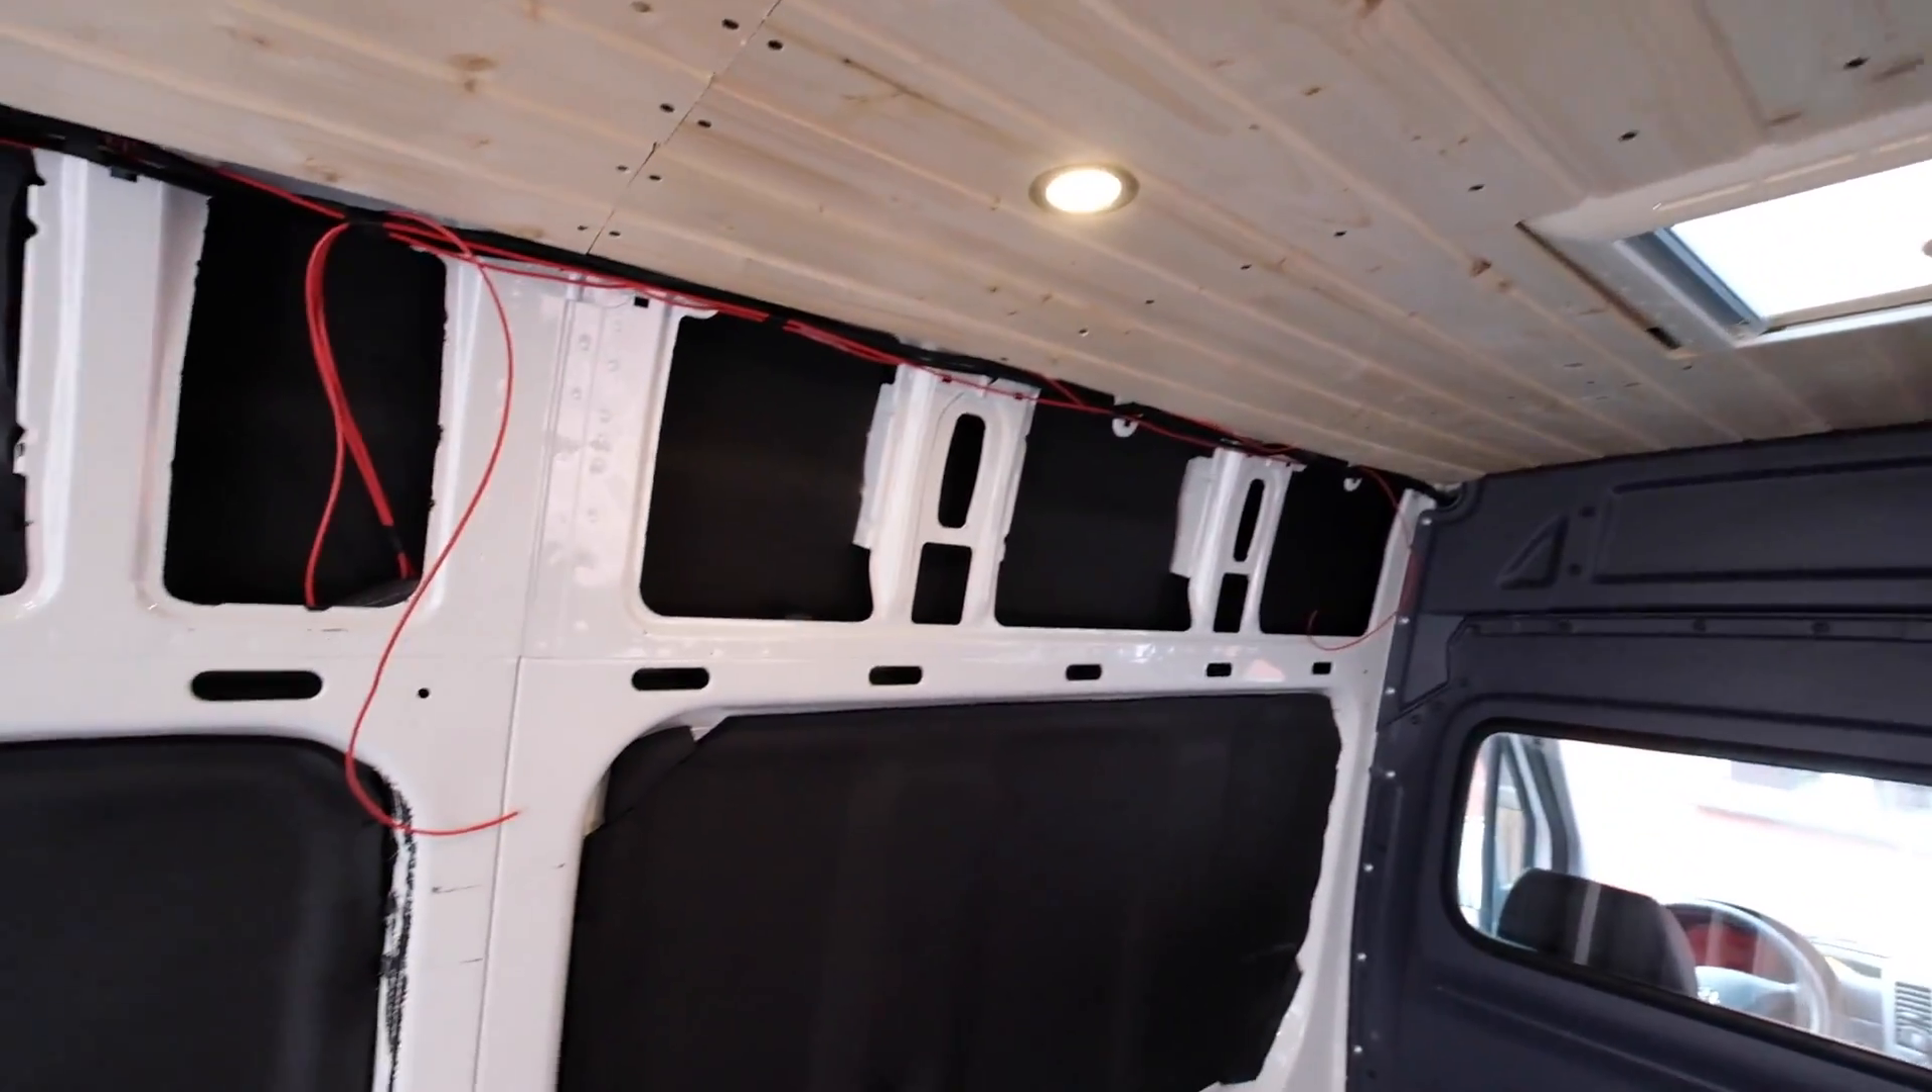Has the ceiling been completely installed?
Yes.